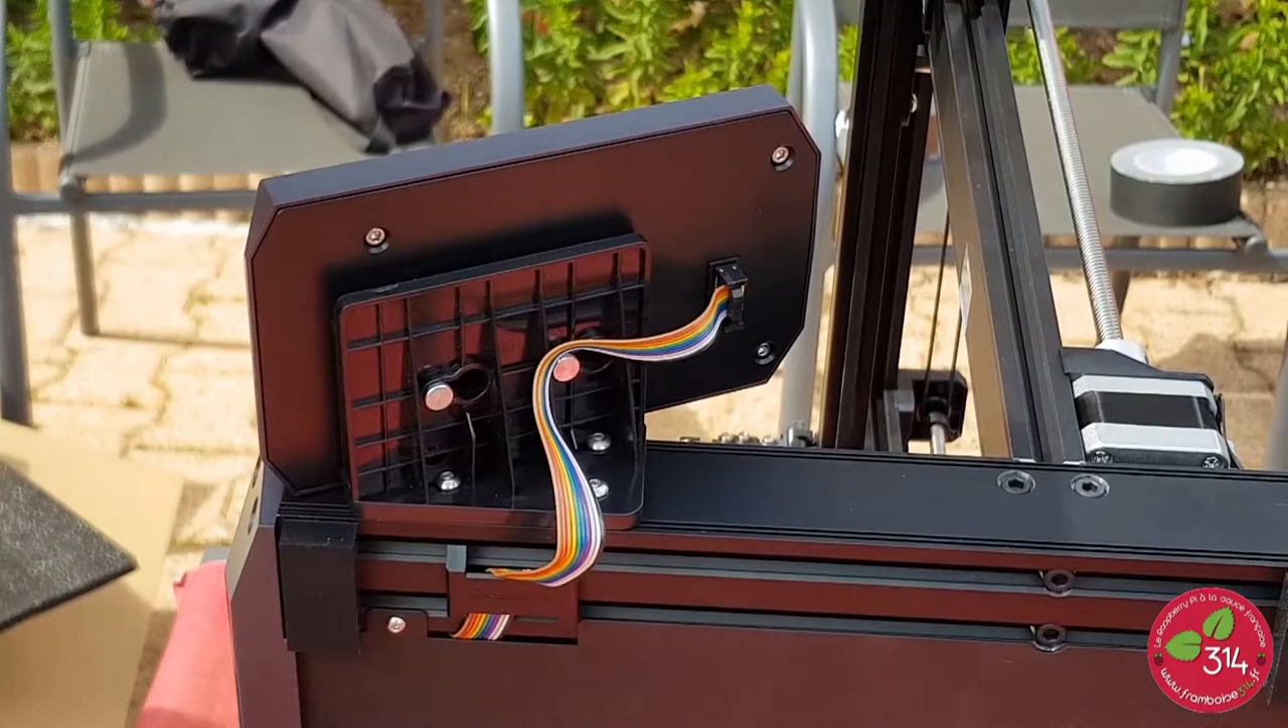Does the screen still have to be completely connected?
No.